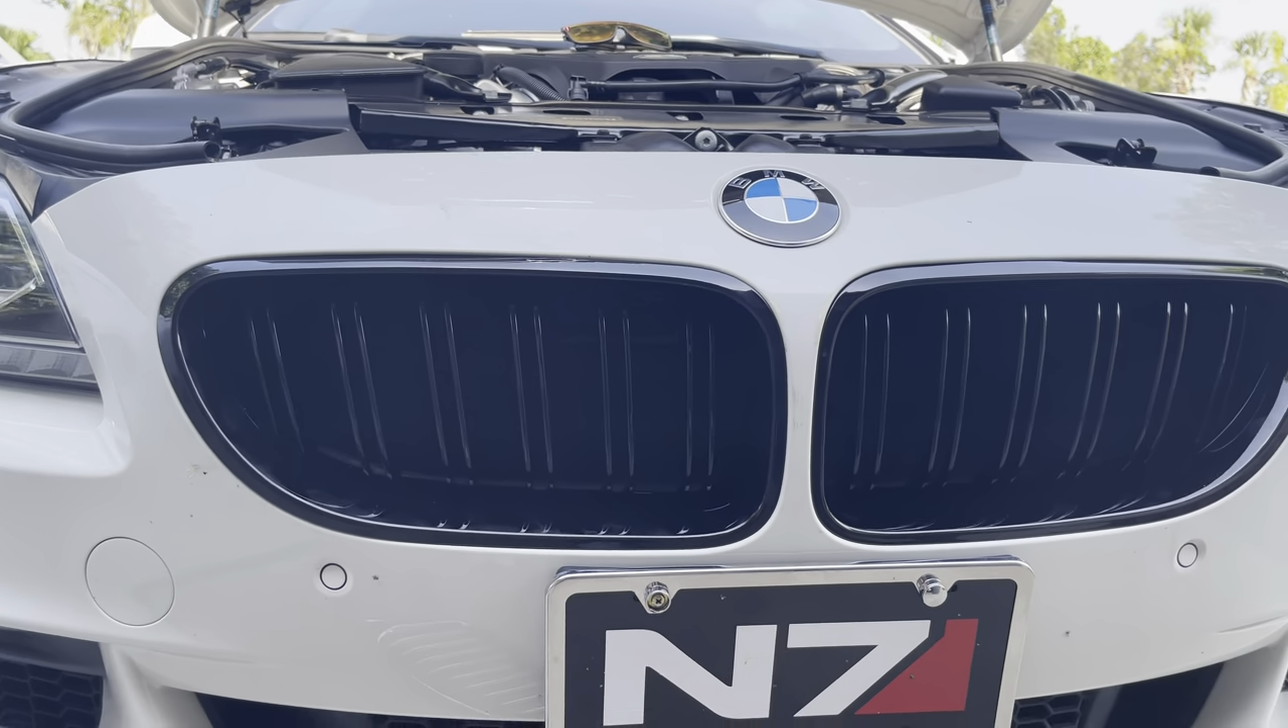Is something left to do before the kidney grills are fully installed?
No.